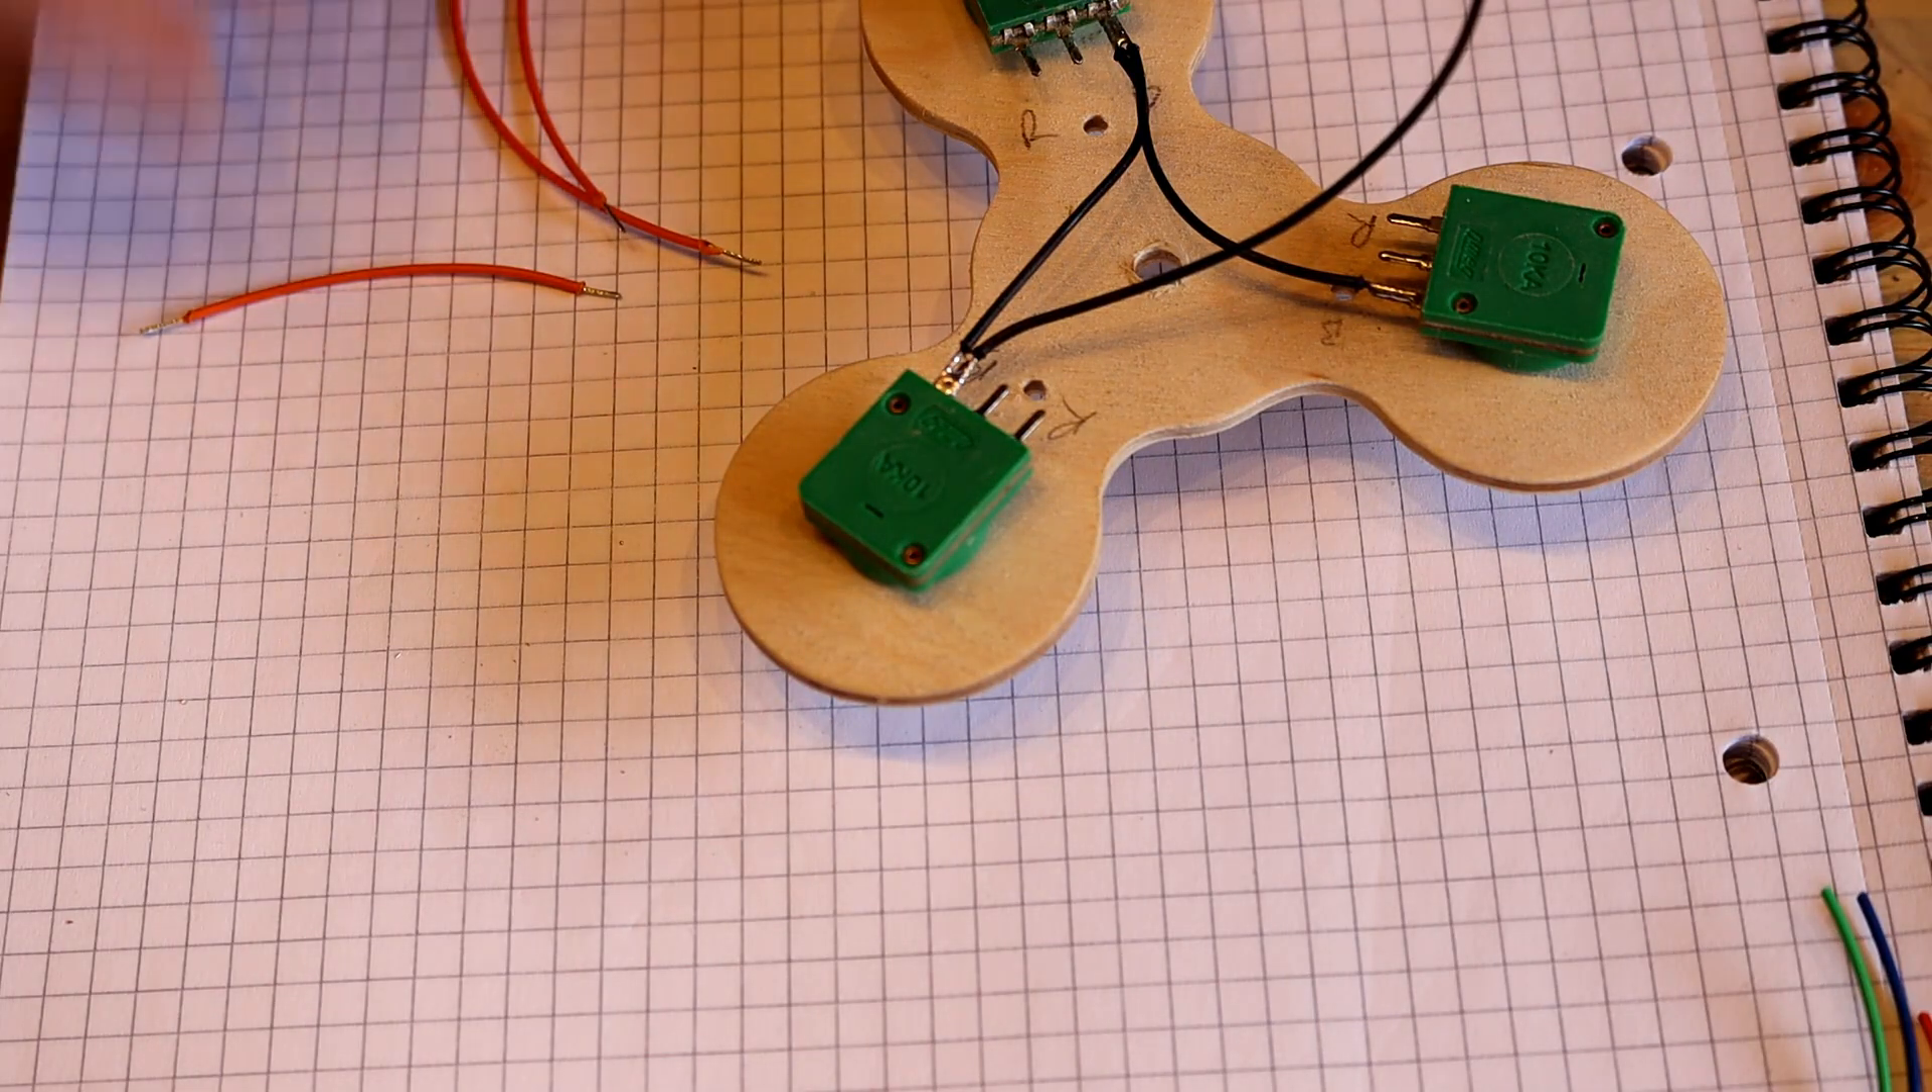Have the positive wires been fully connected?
No.